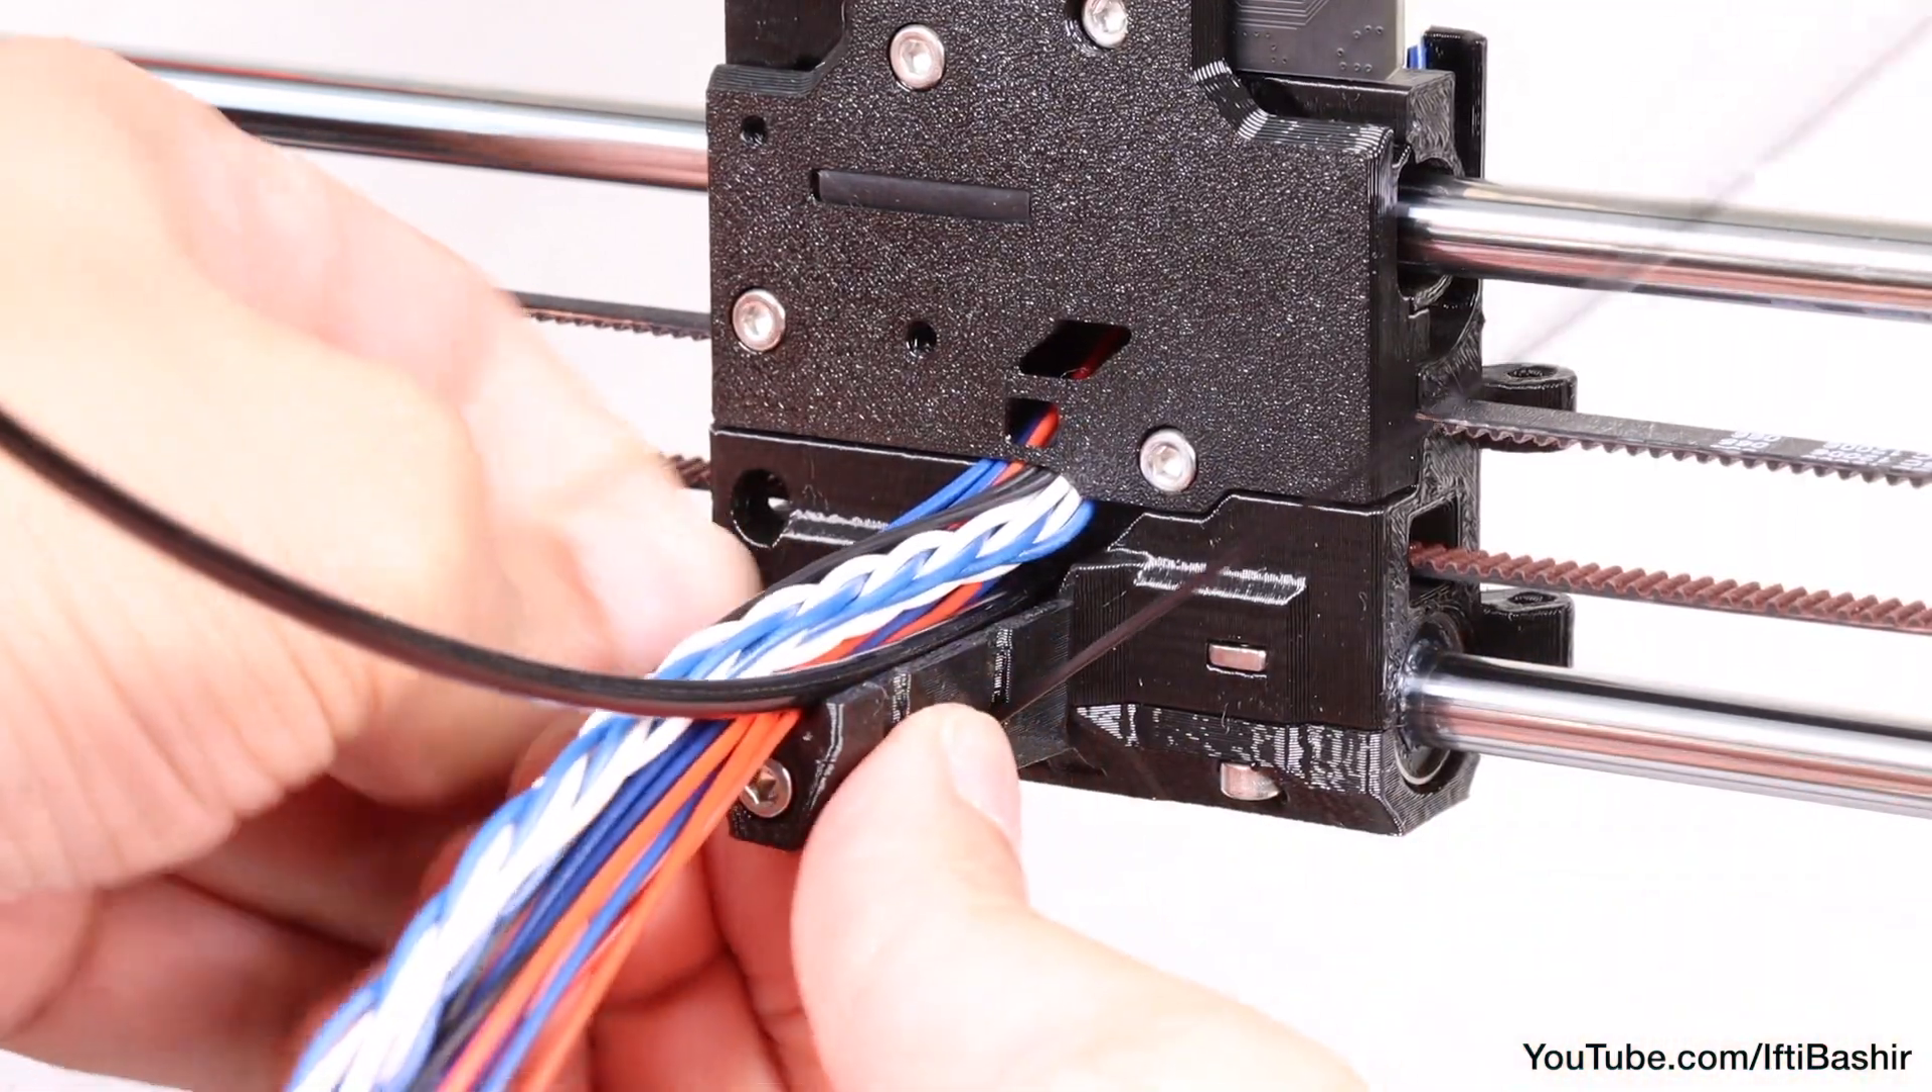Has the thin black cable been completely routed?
No.